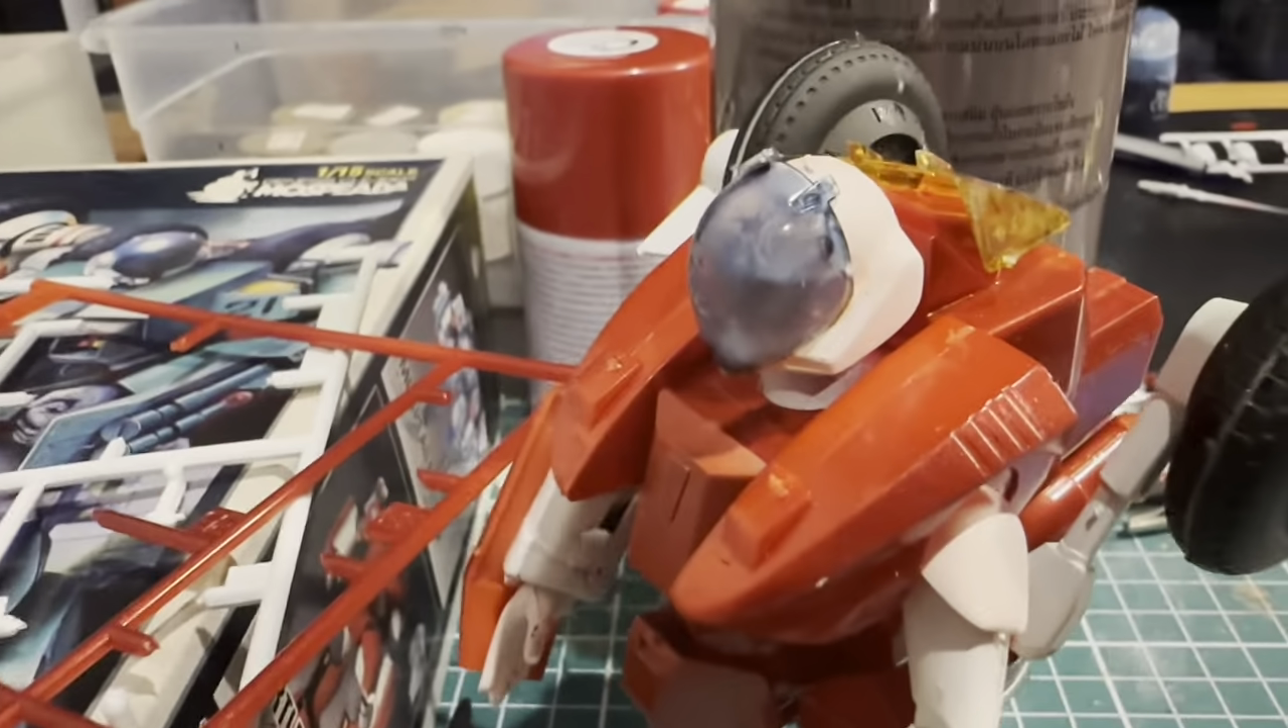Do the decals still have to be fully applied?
Yes.